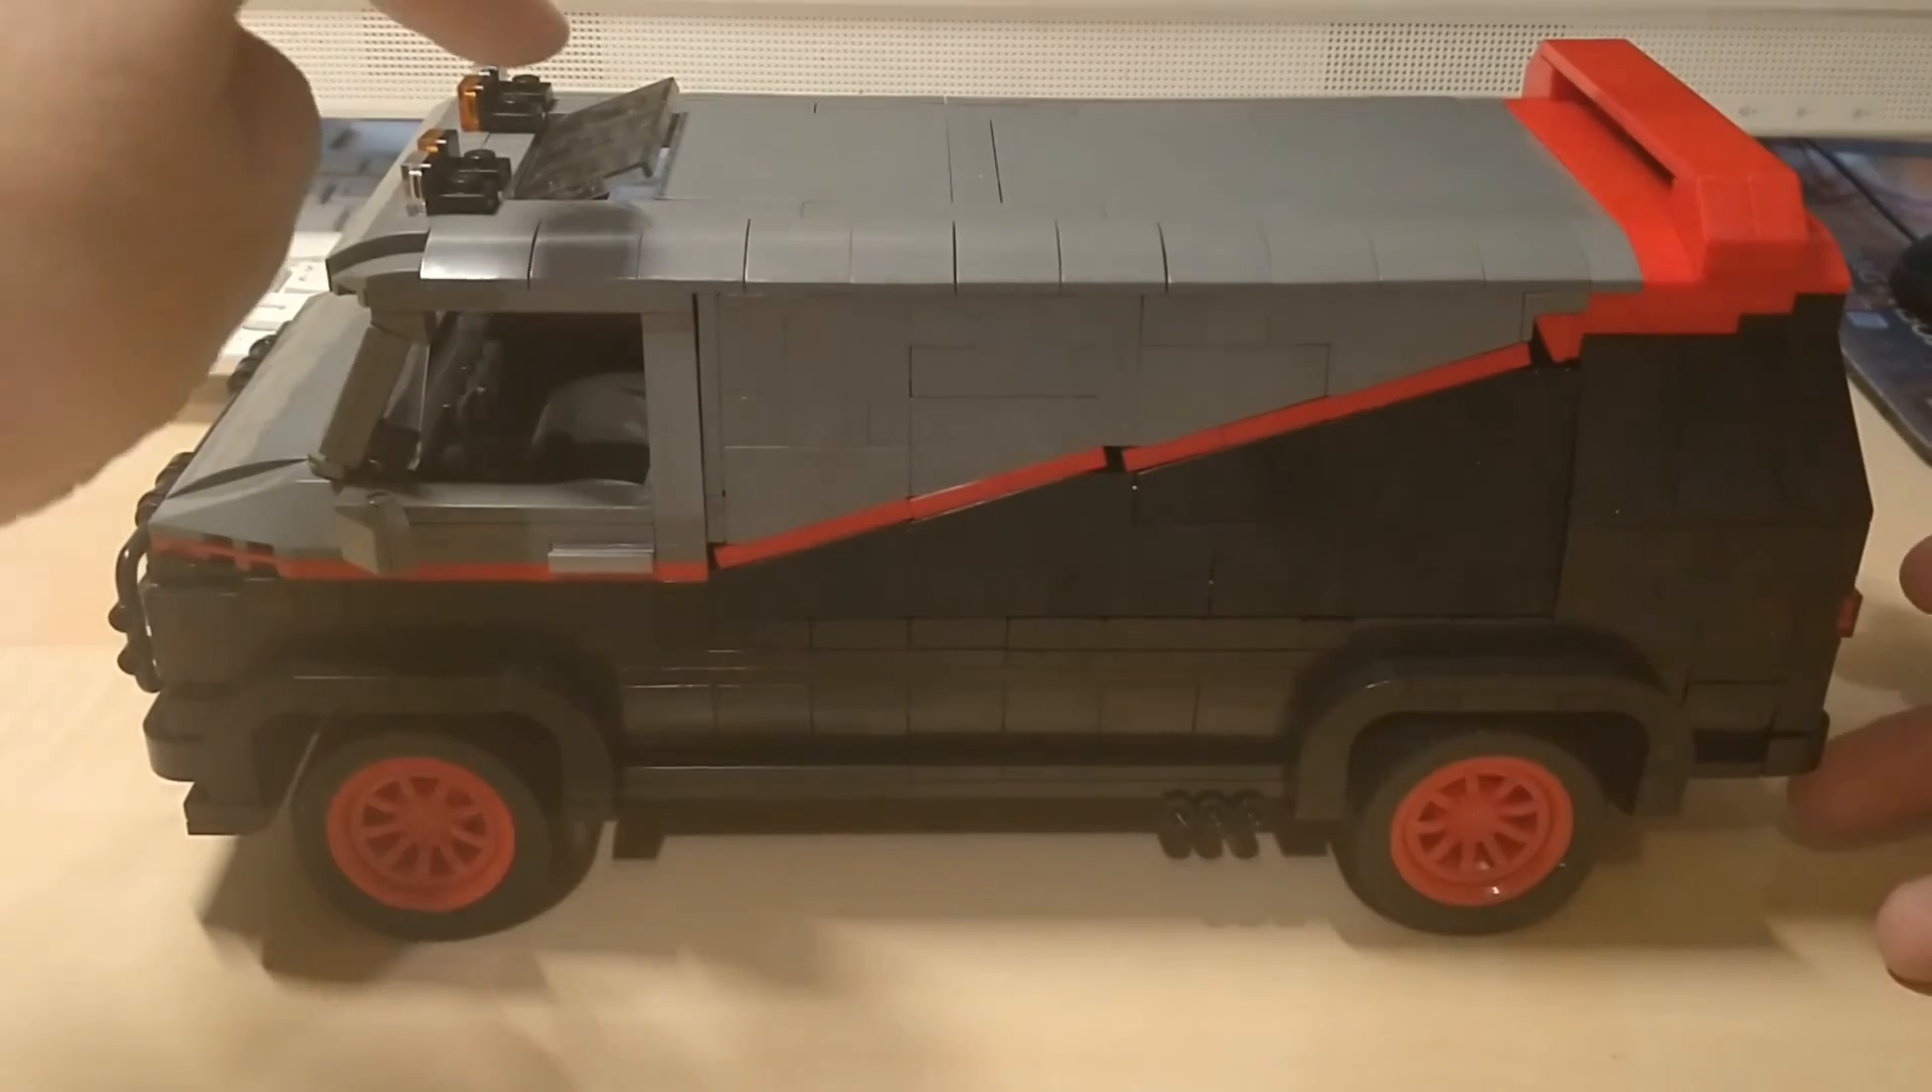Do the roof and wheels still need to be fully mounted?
No.